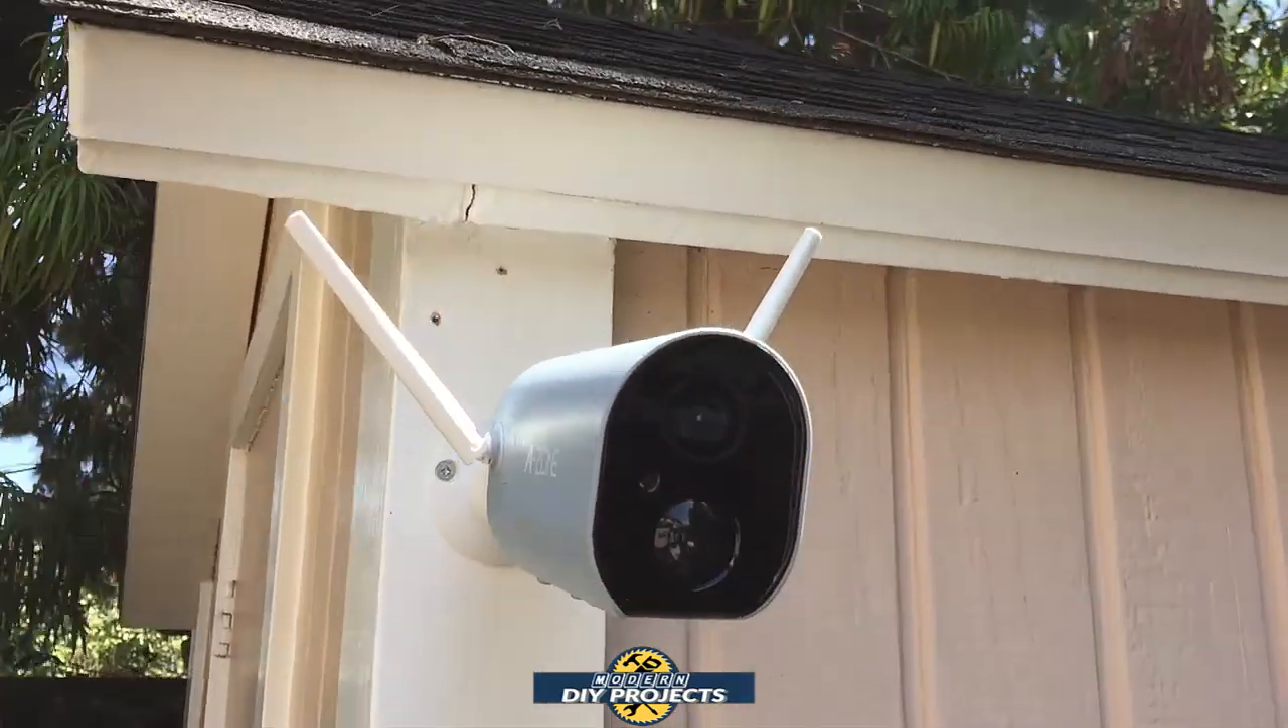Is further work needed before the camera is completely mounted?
No.